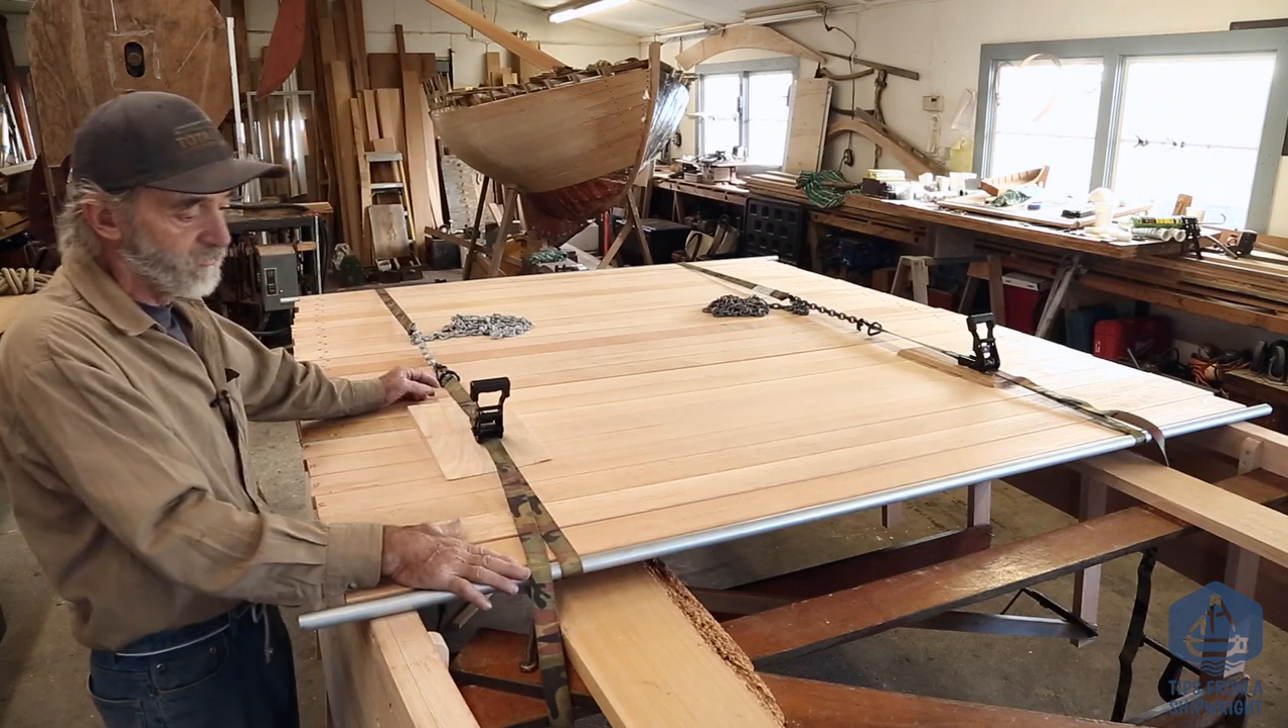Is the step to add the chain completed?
Yes.